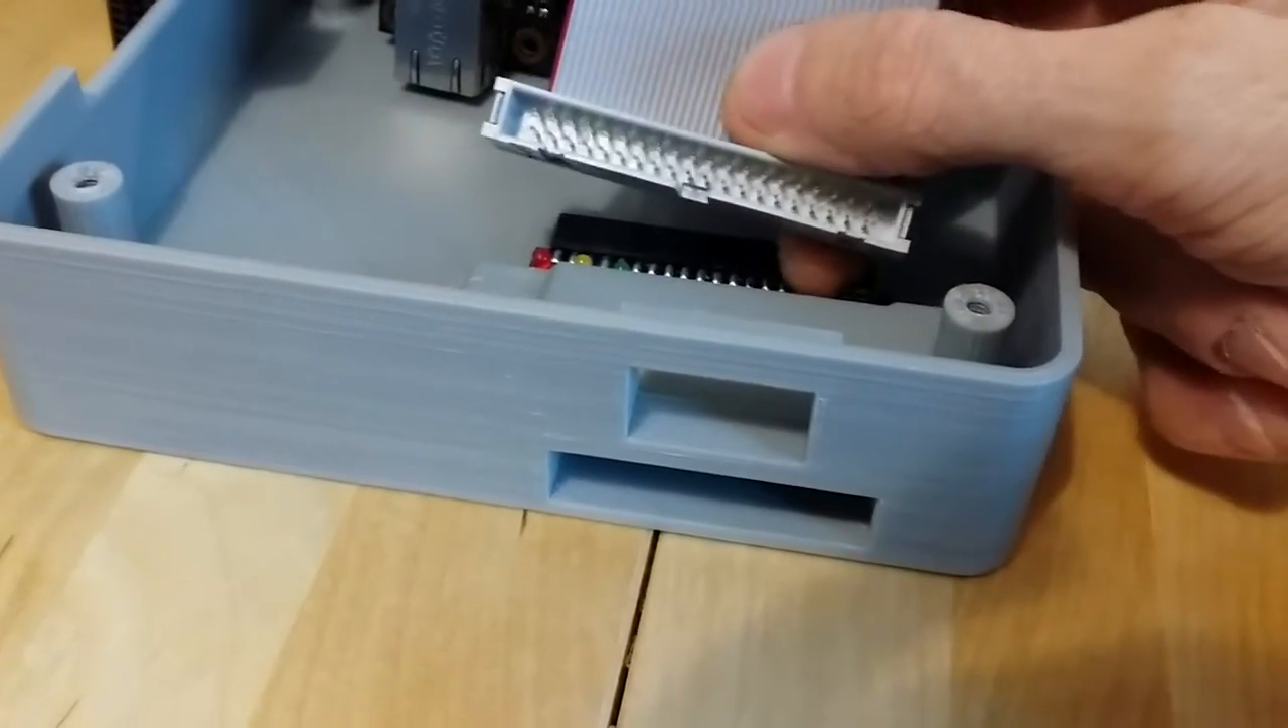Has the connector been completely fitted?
No.